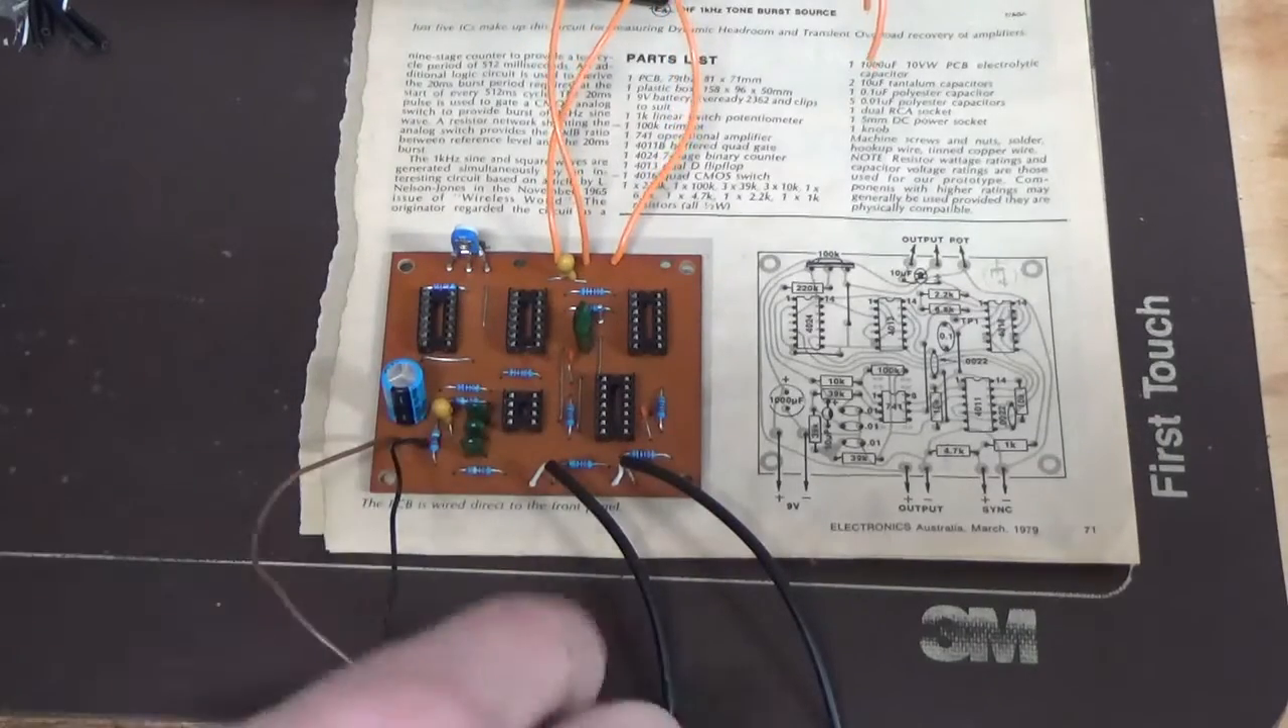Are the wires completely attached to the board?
Yes.